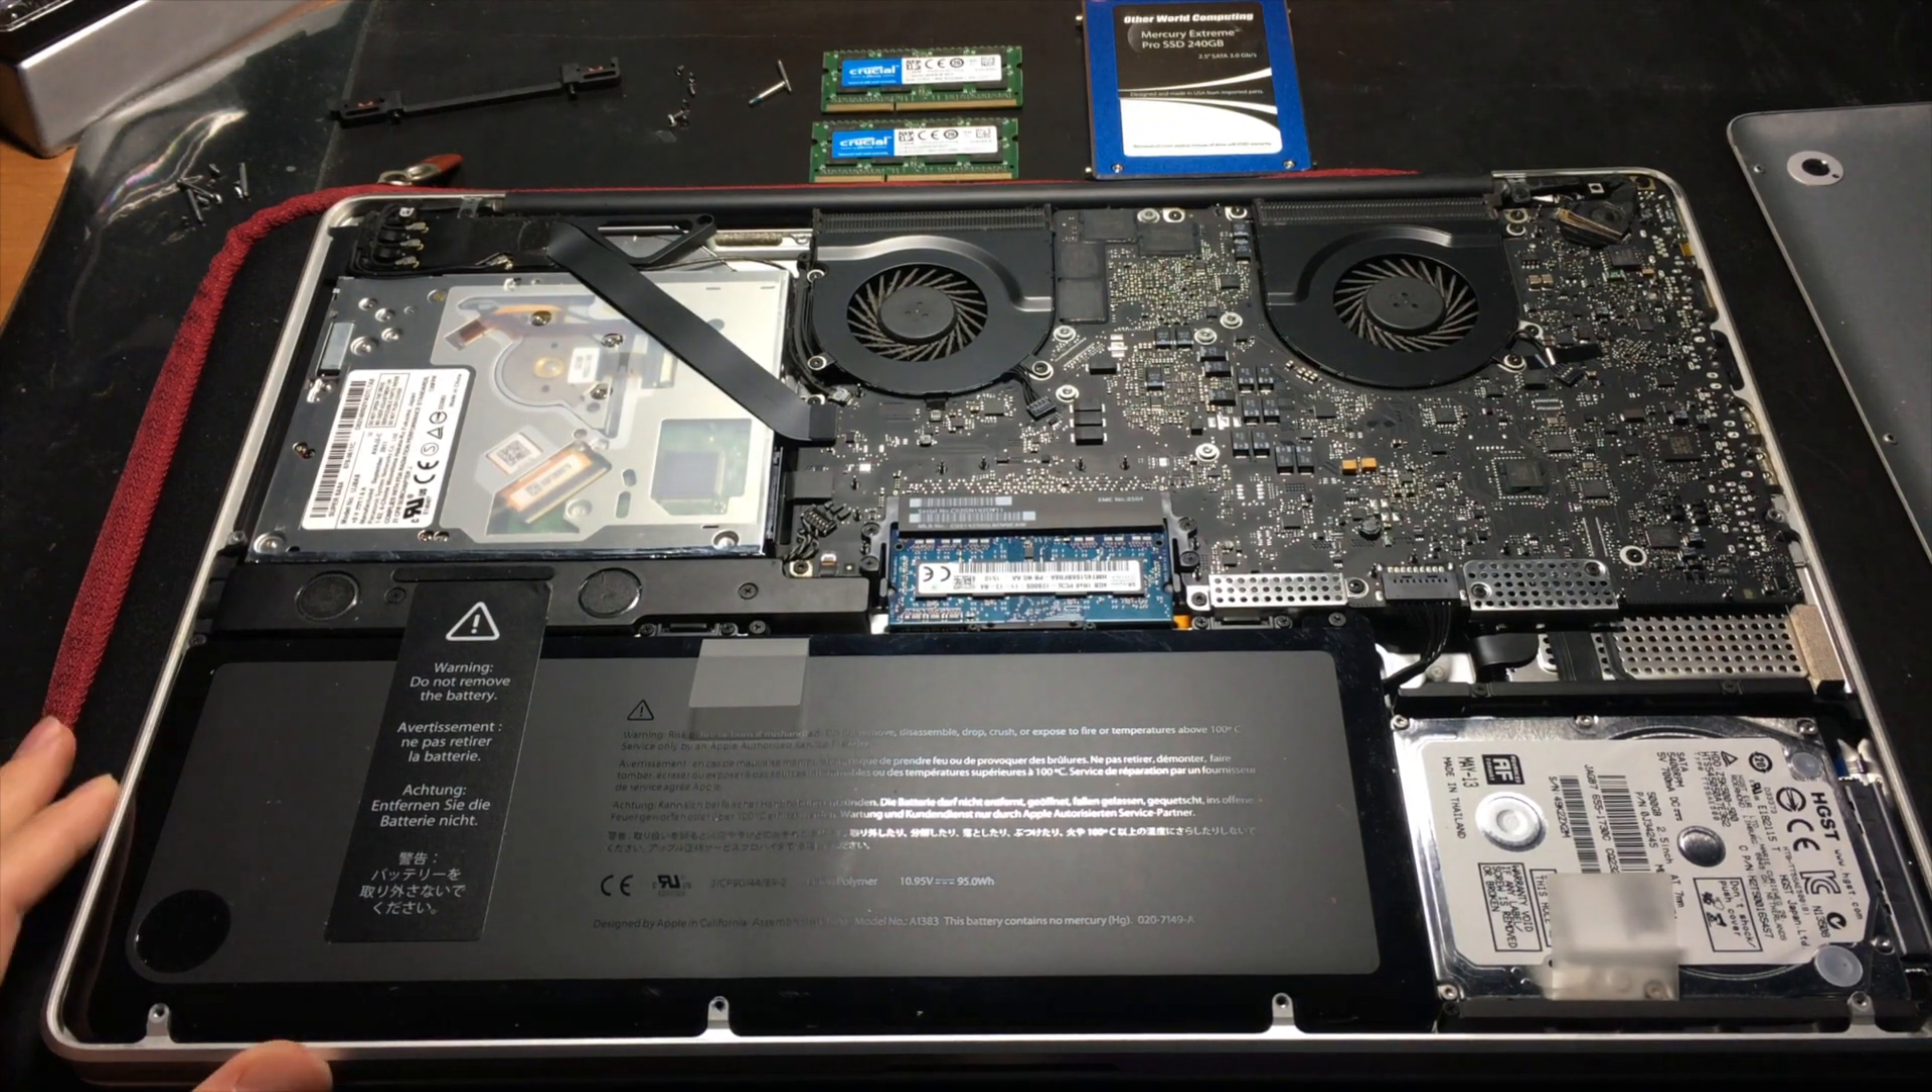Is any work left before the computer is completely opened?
No.